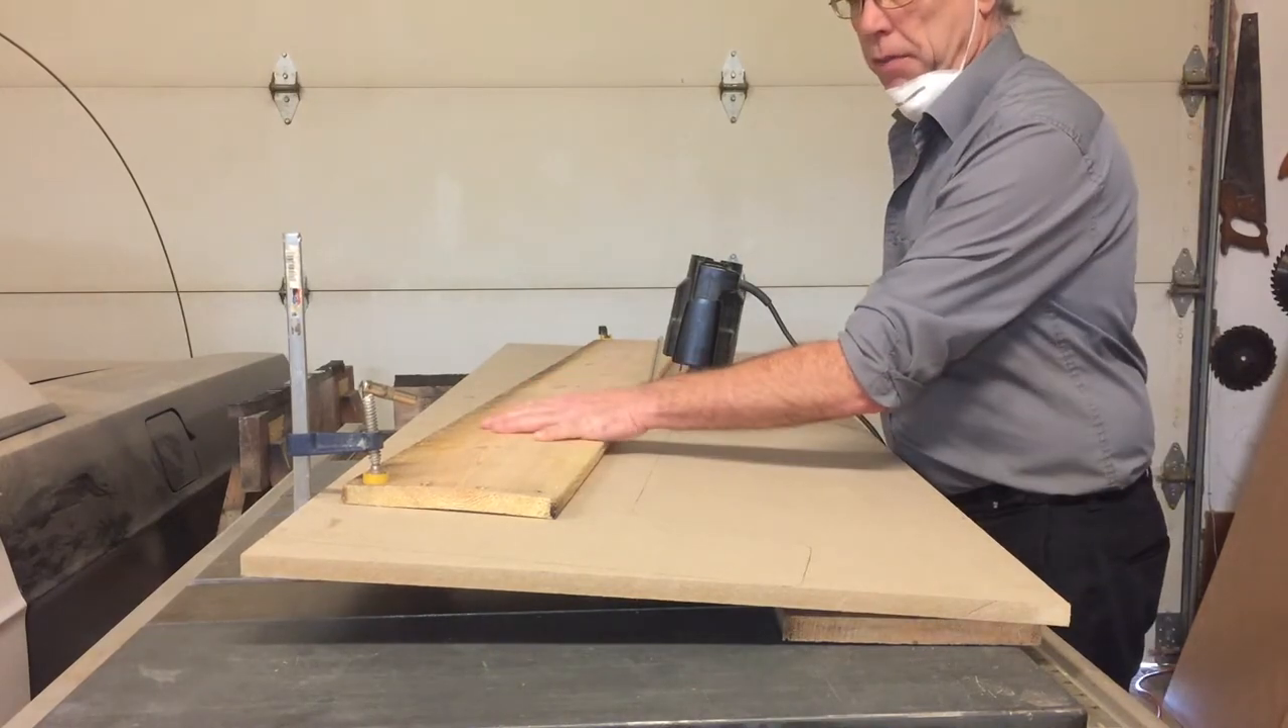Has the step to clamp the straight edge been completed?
Yes.